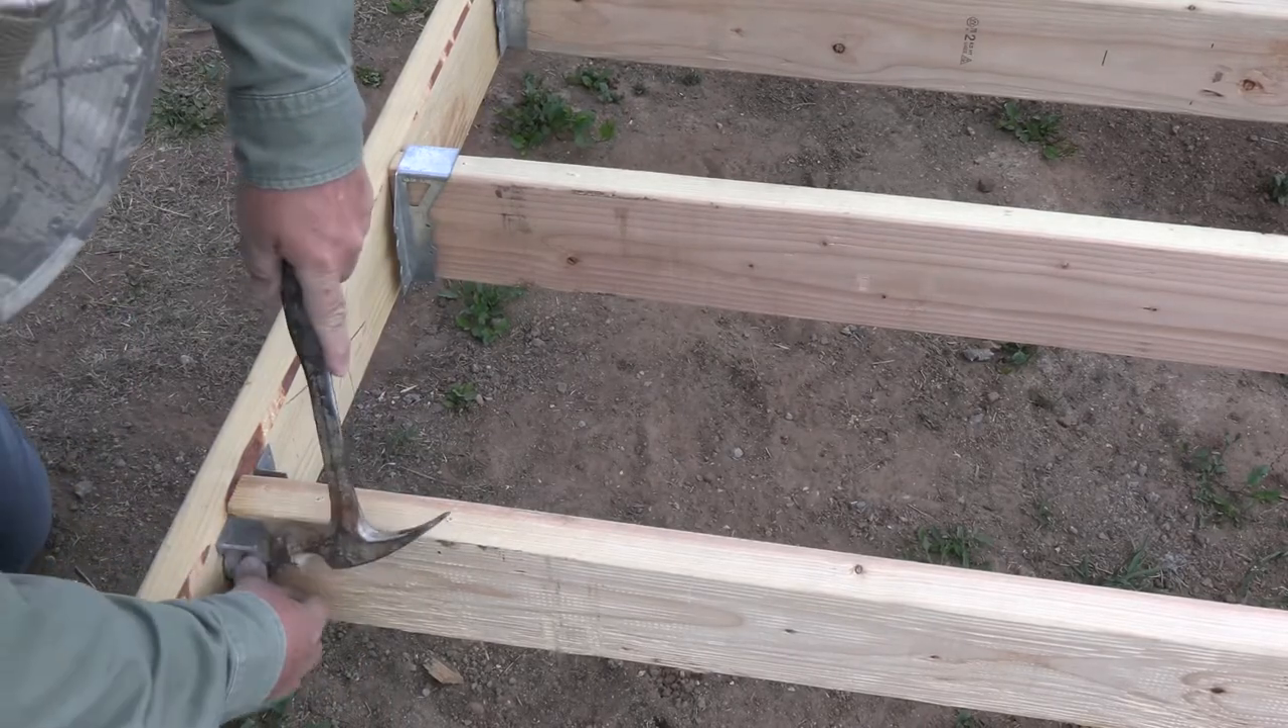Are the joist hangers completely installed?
No.